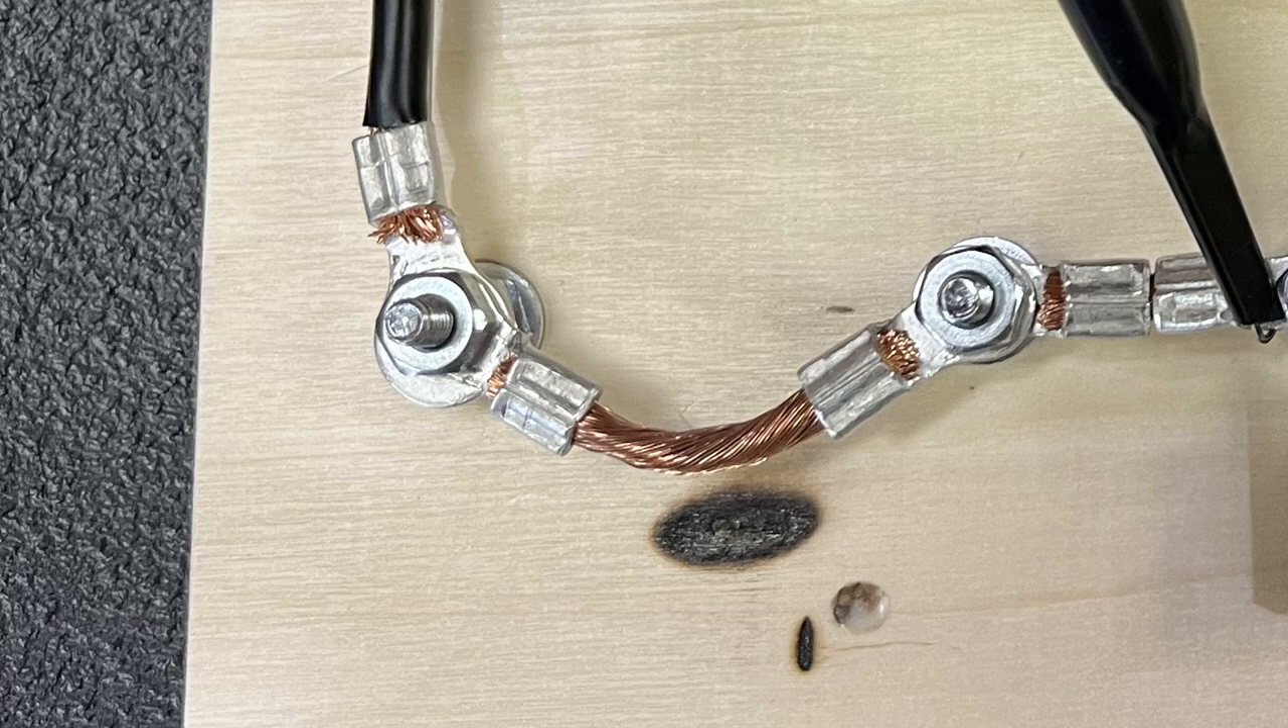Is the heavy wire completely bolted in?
Yes.